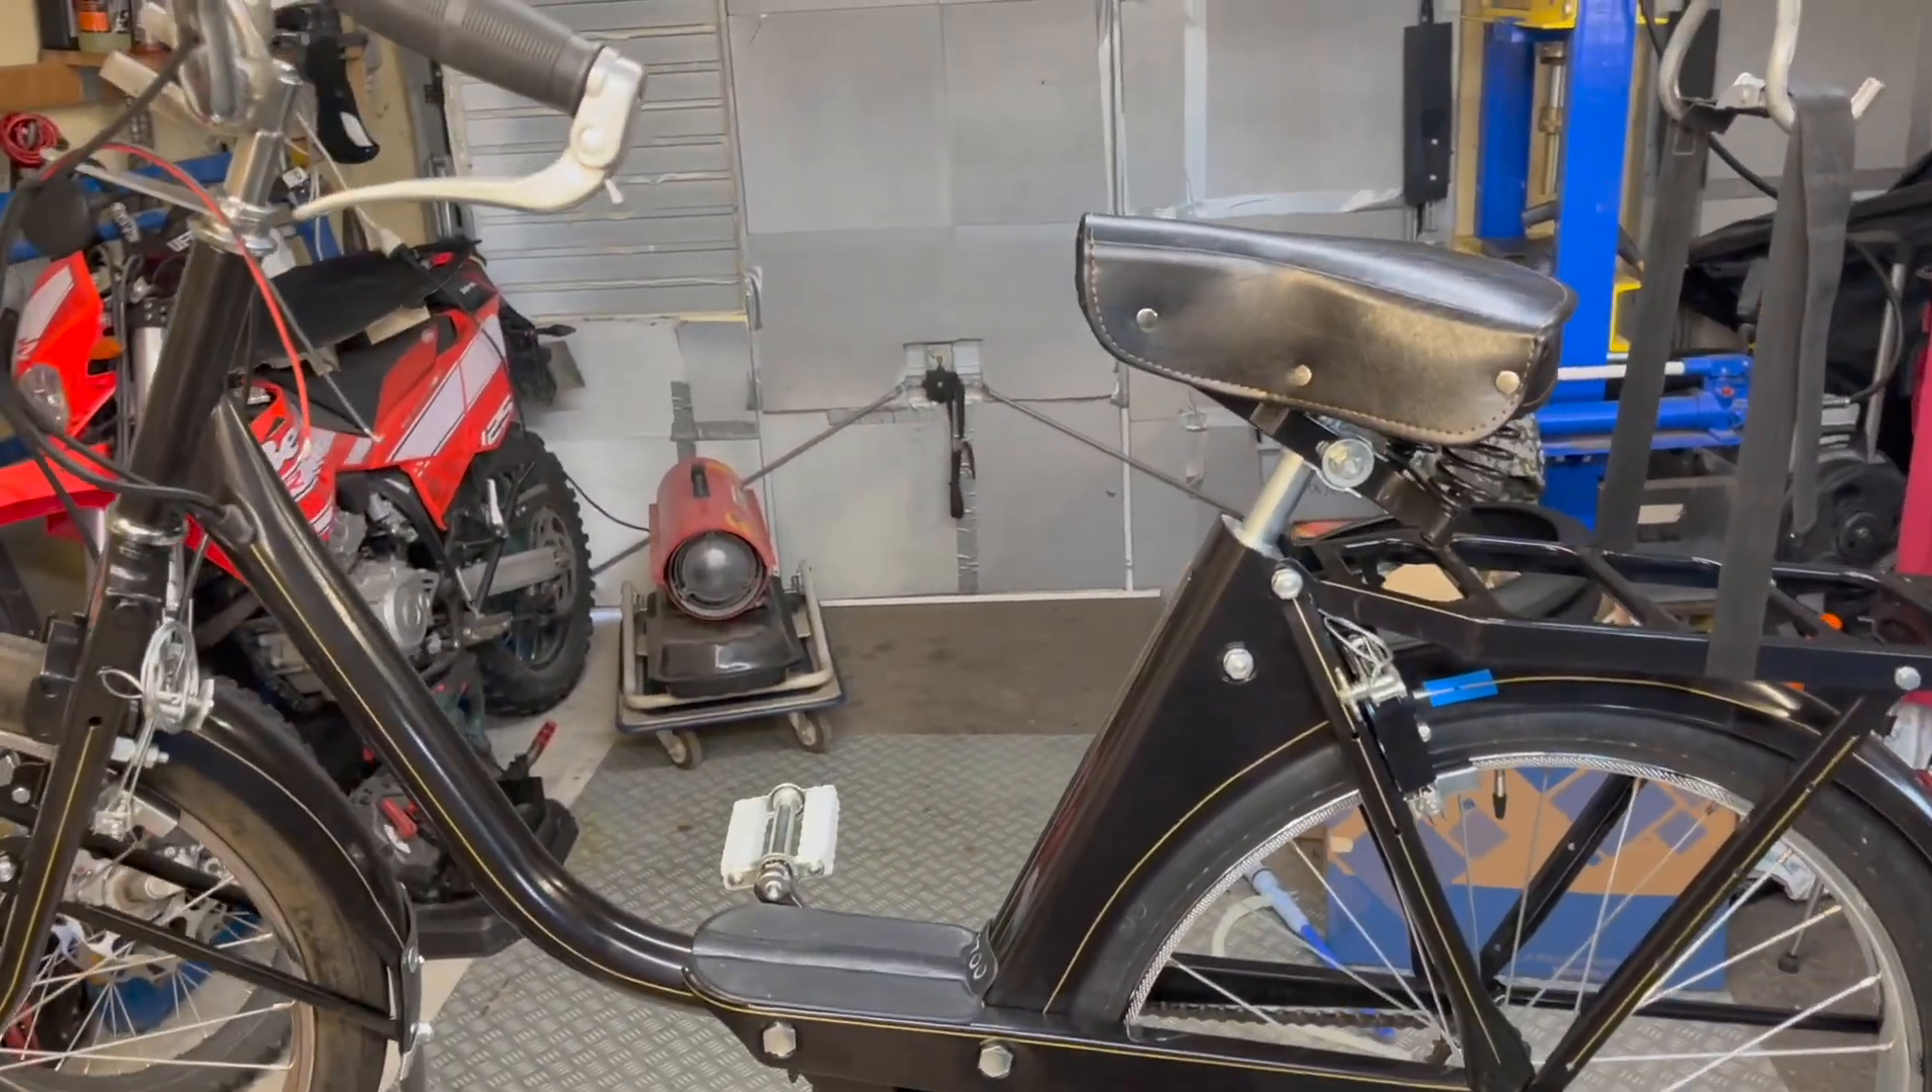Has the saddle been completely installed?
Yes.